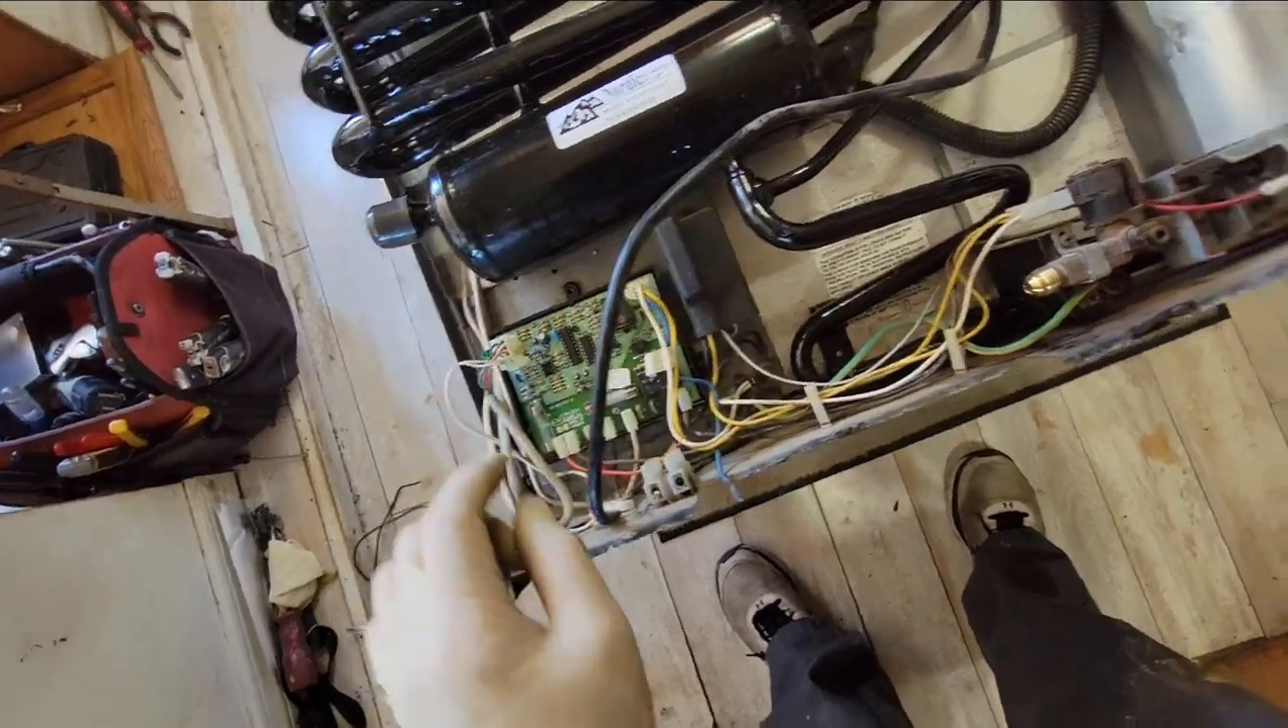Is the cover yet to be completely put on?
Yes.